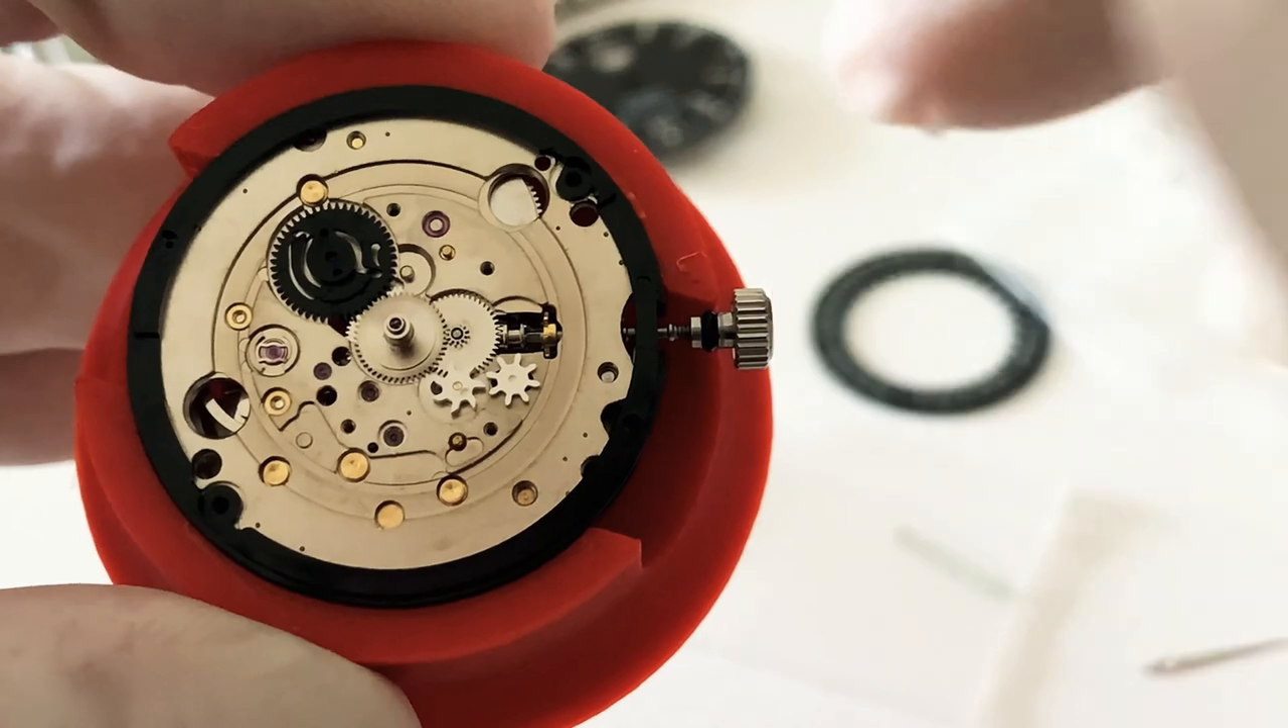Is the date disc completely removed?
Yes.